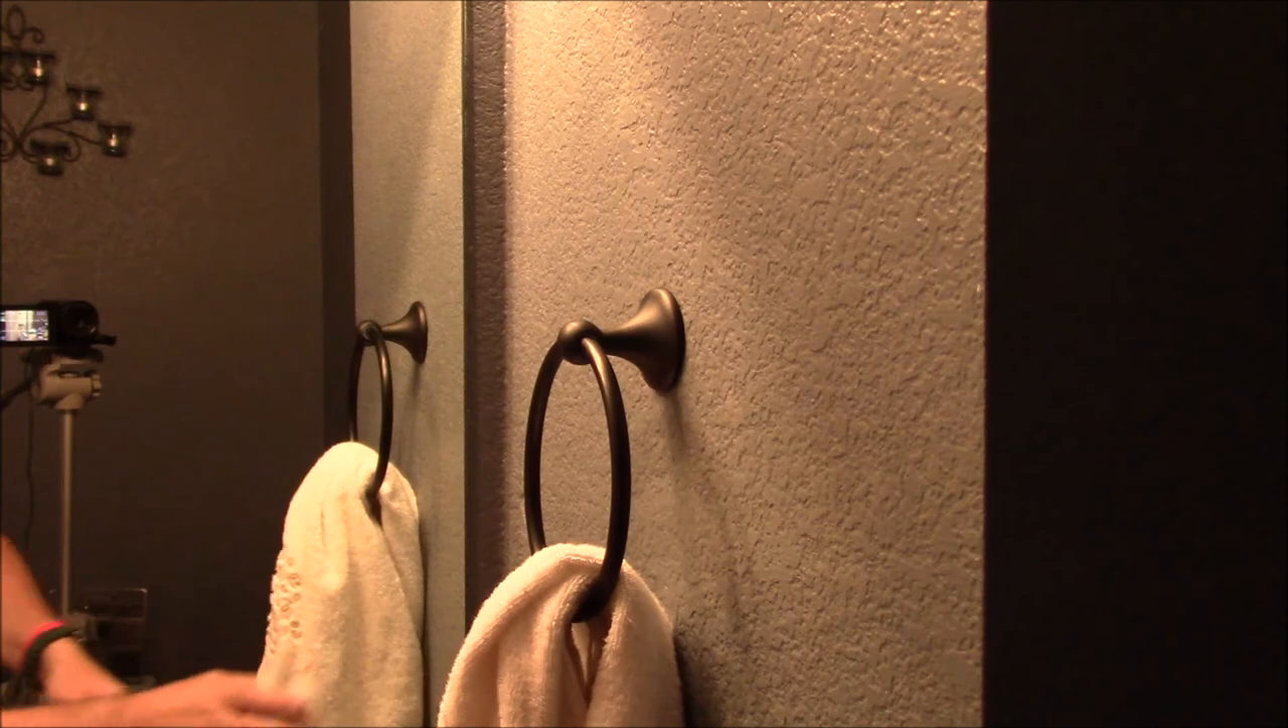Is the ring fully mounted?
Yes.